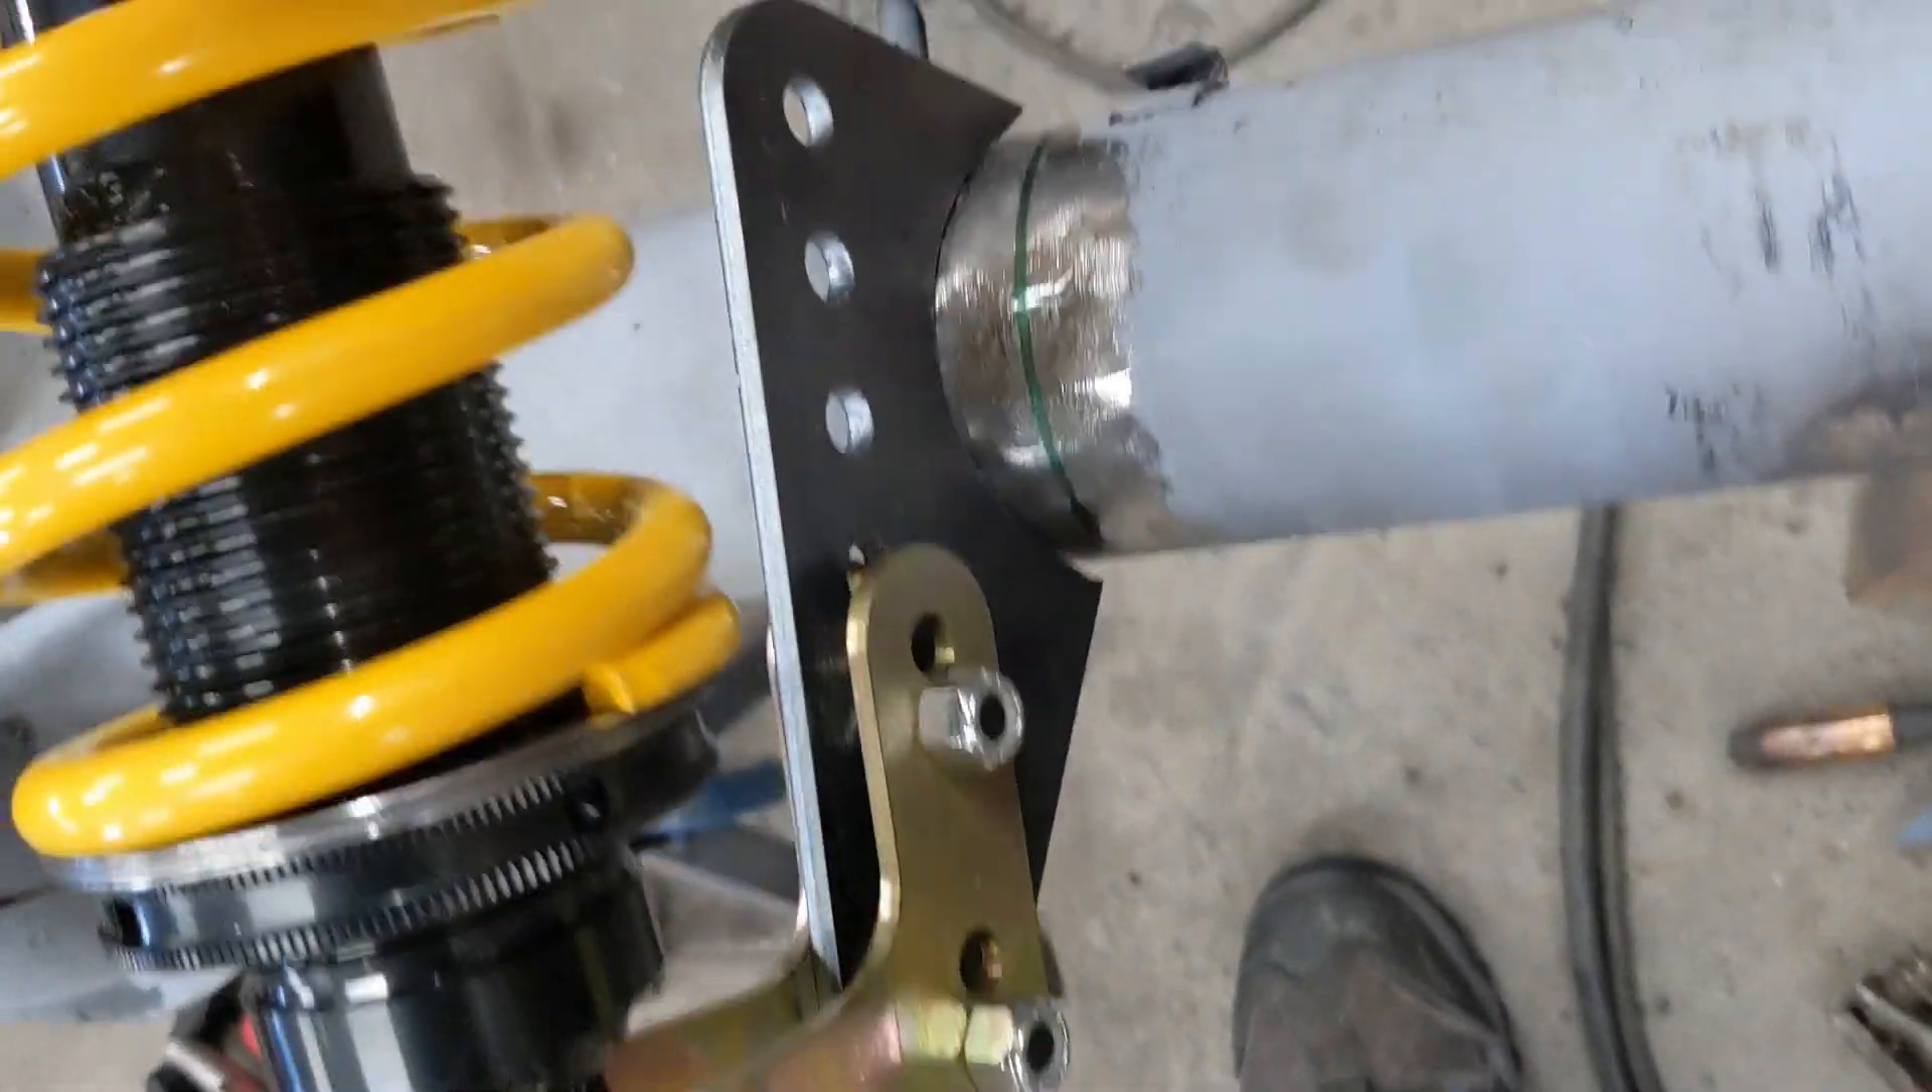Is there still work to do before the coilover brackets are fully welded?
Yes.